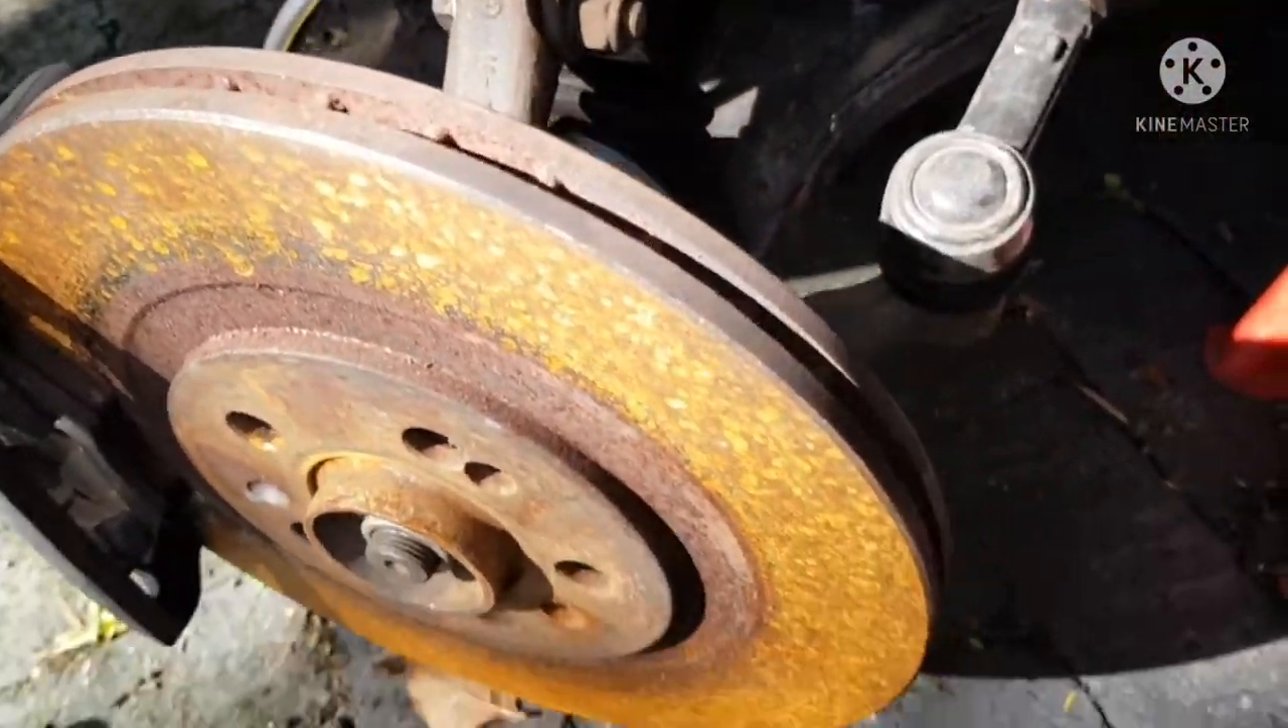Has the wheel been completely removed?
Yes.